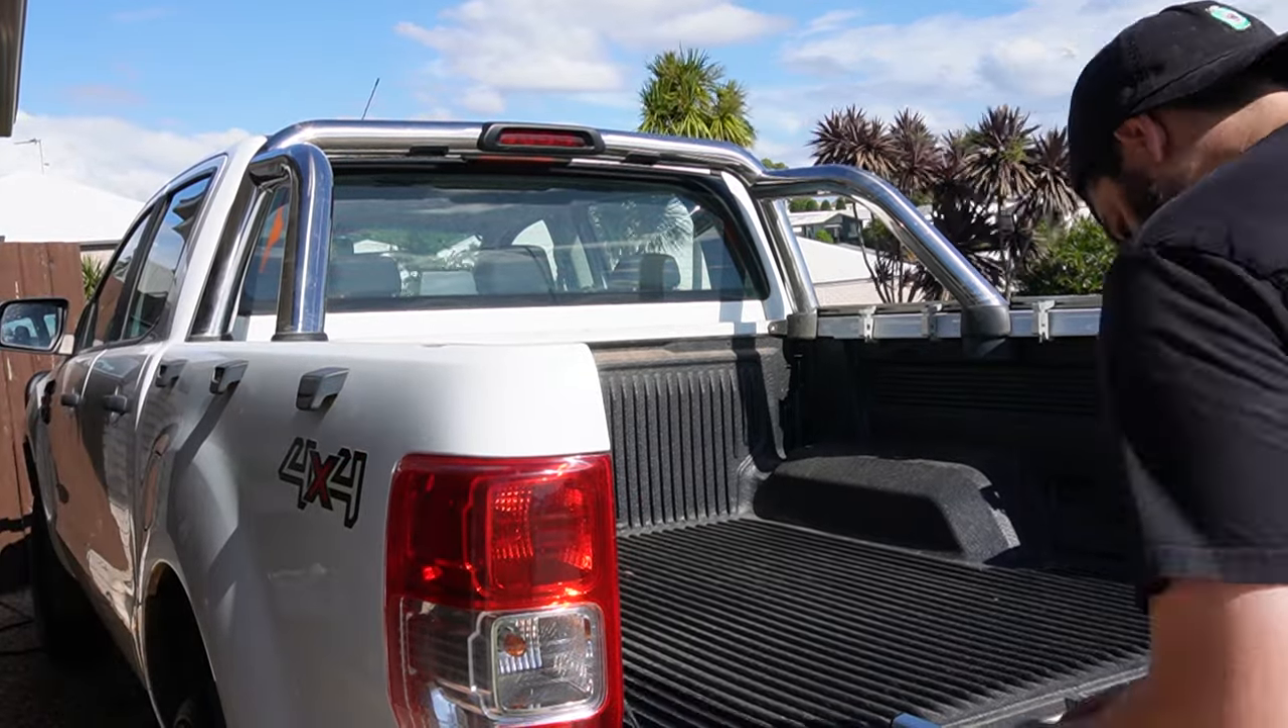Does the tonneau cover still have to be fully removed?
No.